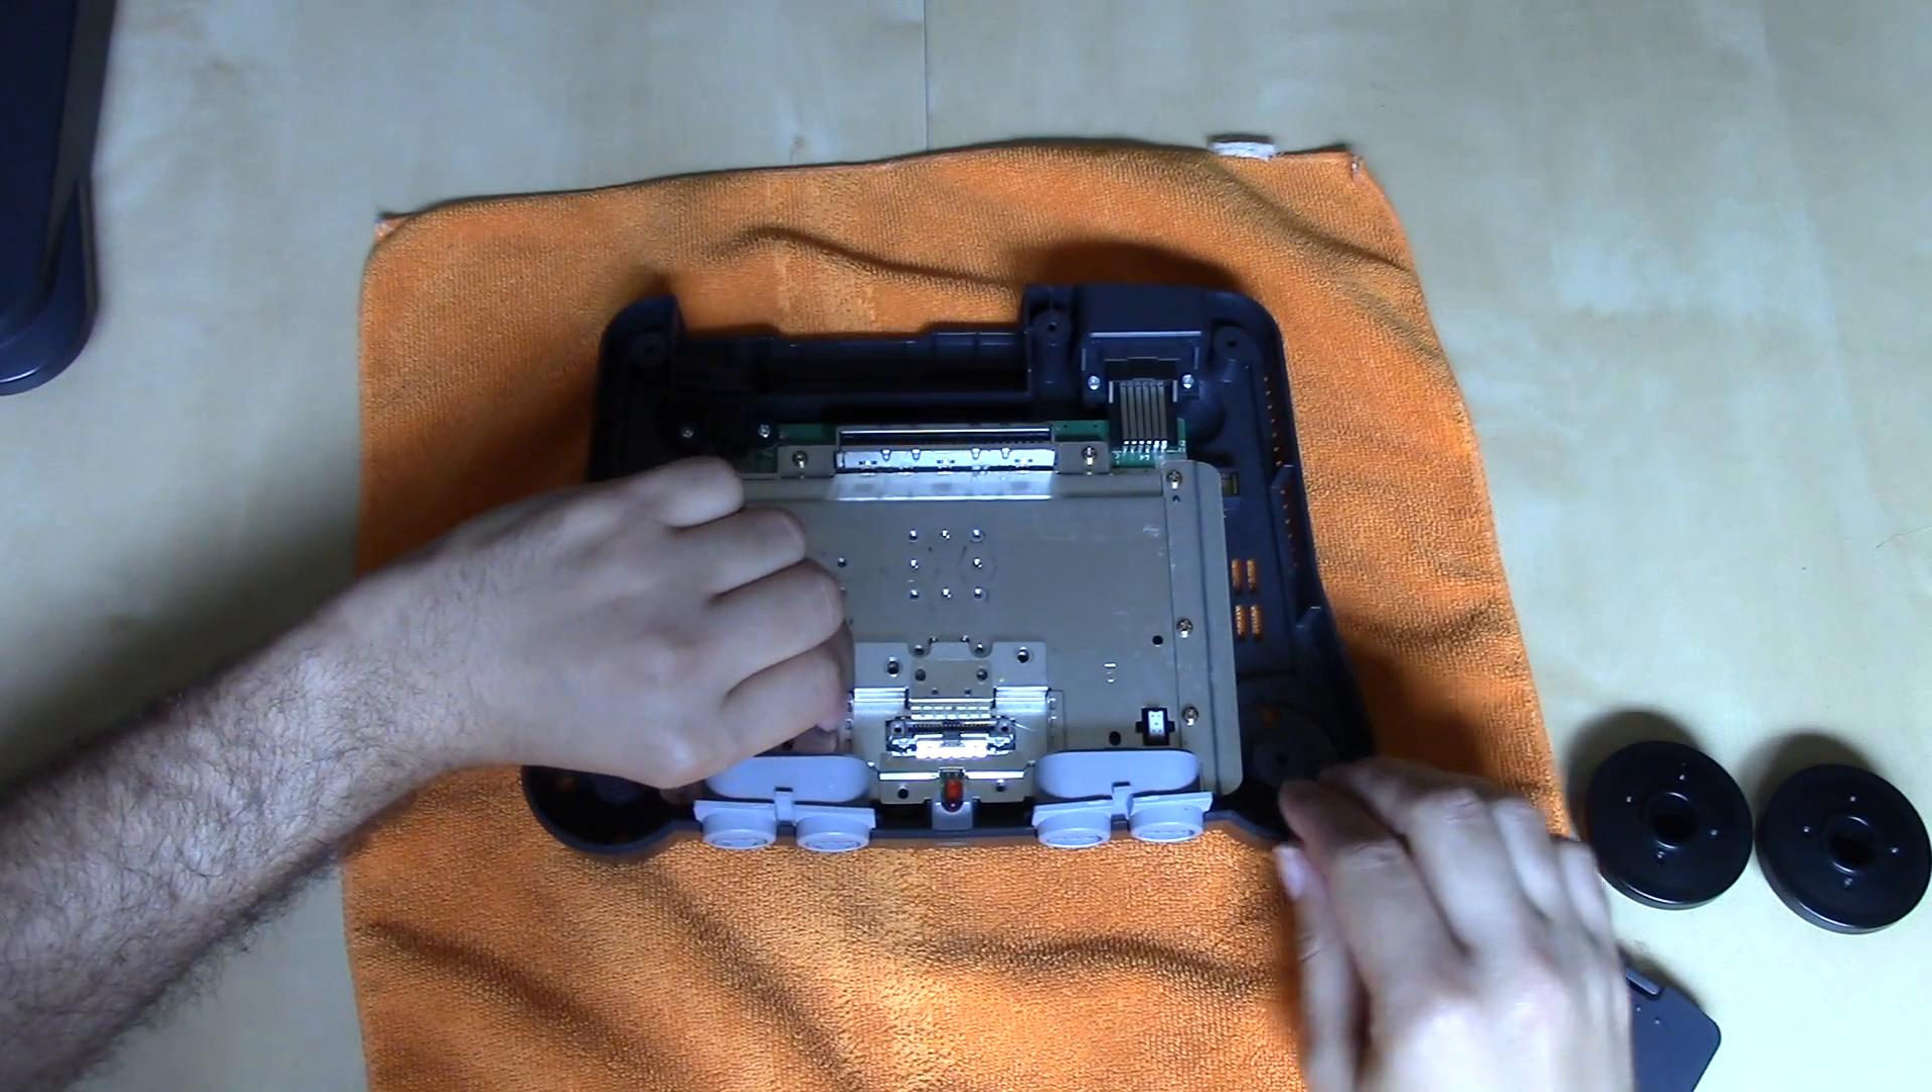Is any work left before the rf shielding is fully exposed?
No.